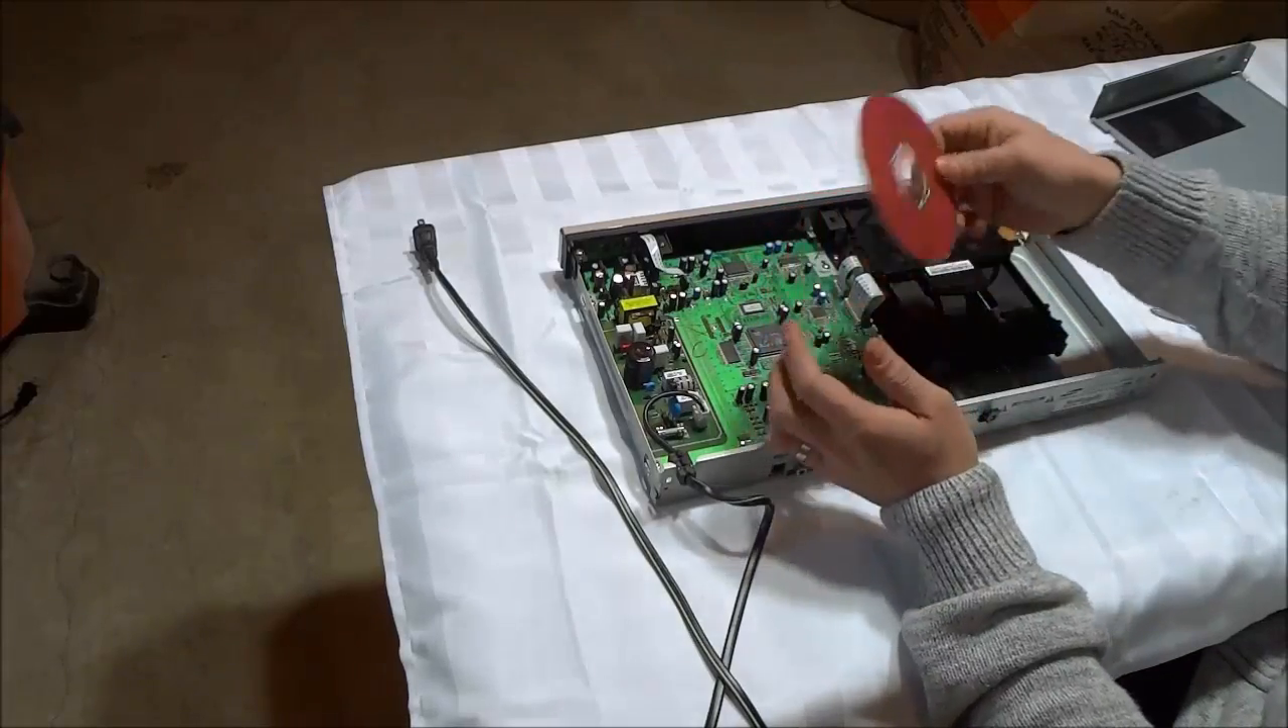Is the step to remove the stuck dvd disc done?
Yes.